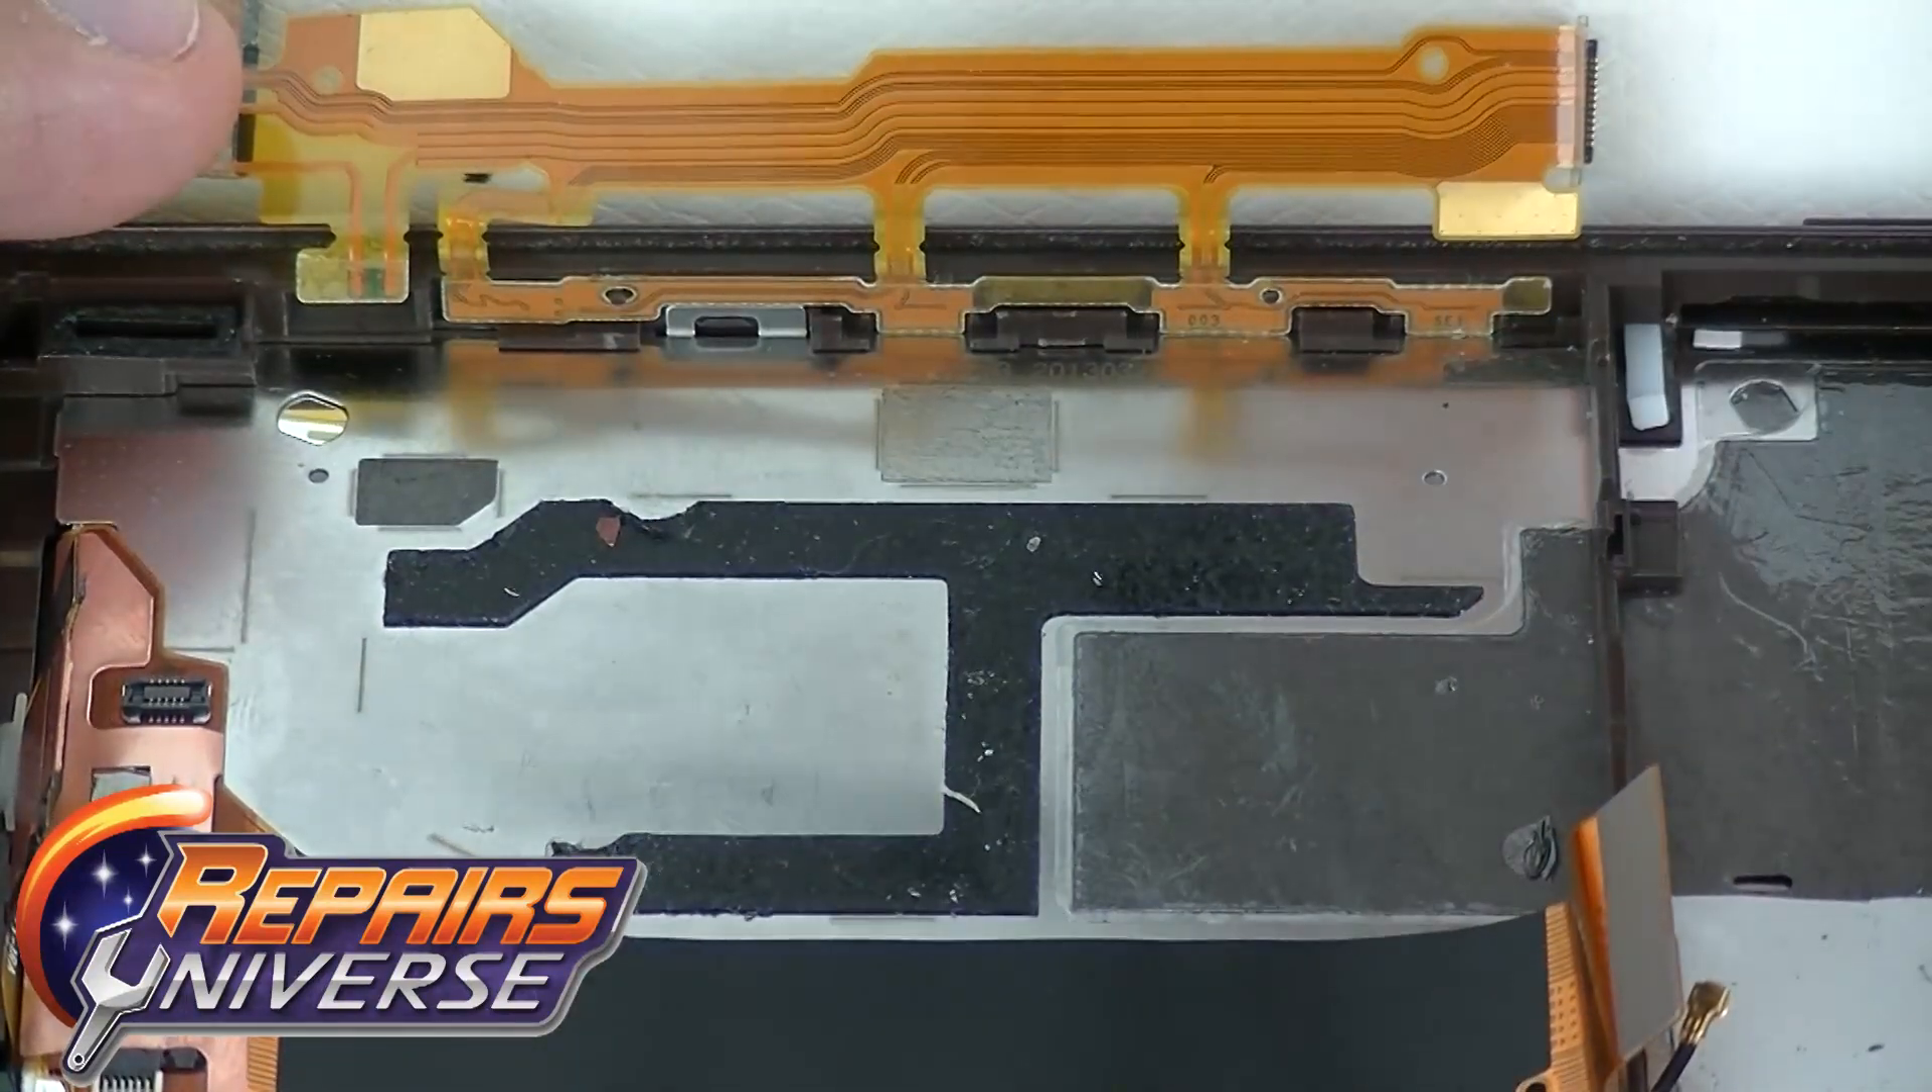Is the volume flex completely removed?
No.